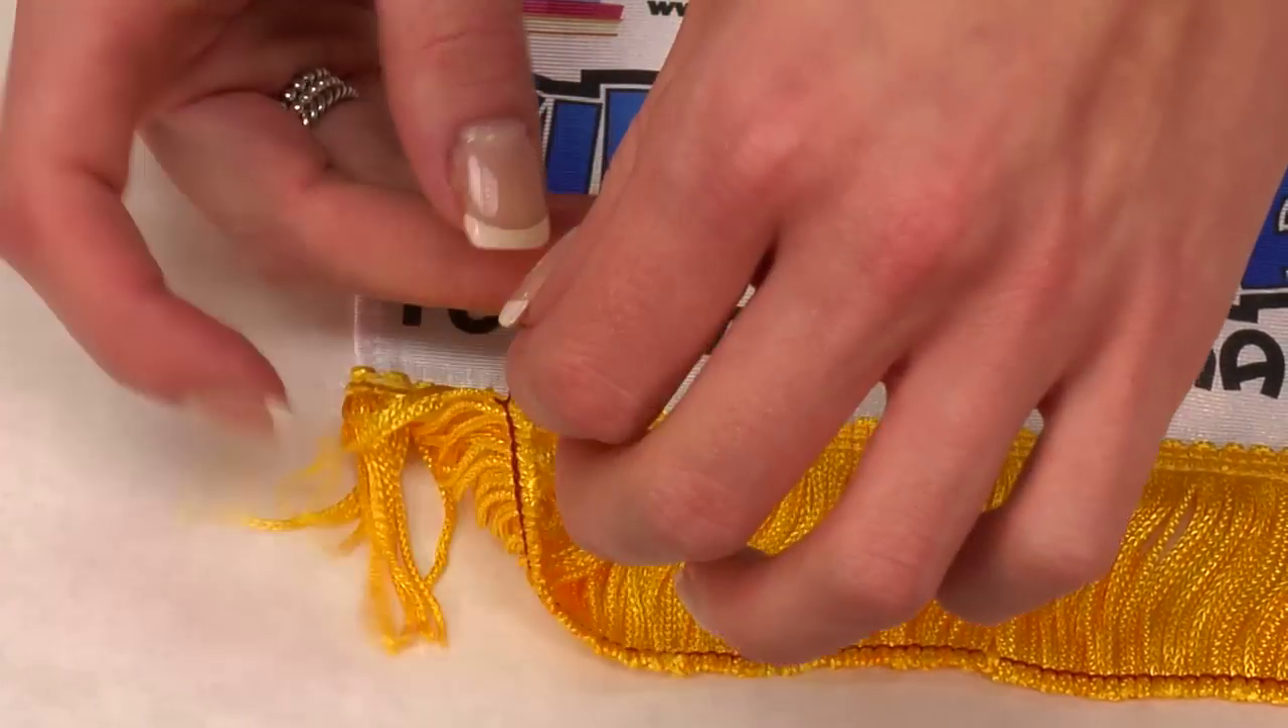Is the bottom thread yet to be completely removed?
Yes.